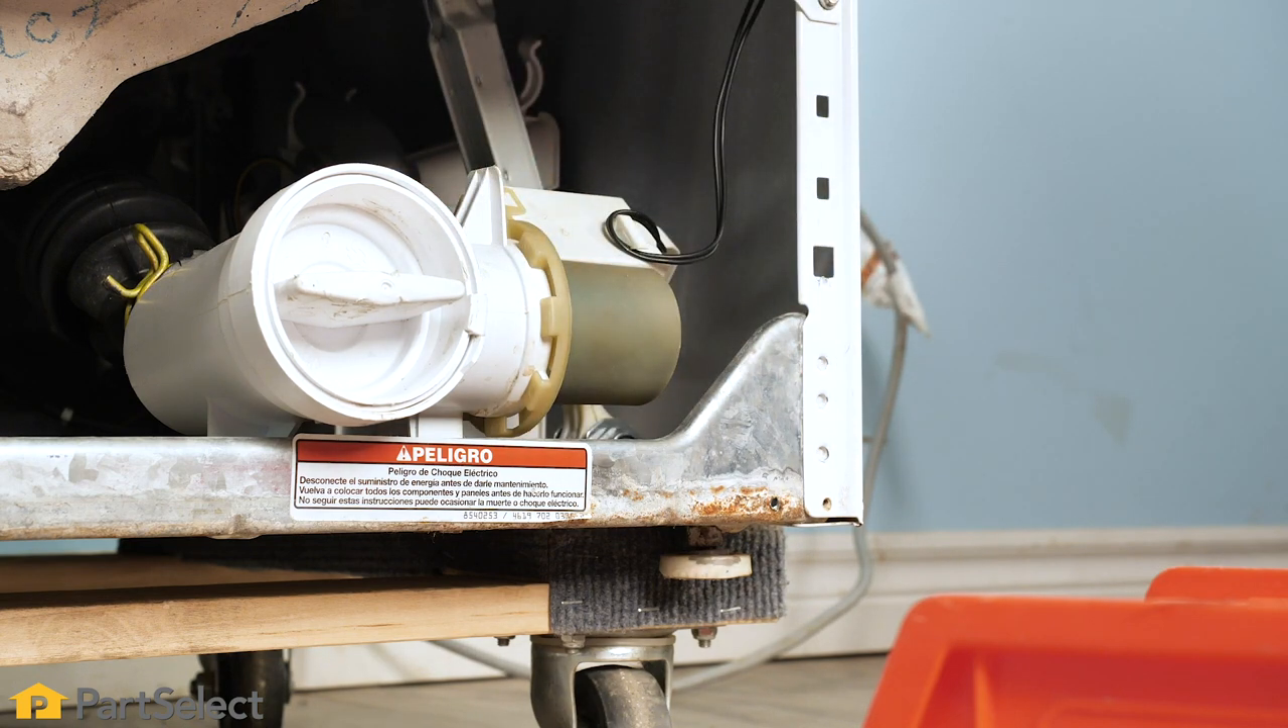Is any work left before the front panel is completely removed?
No.